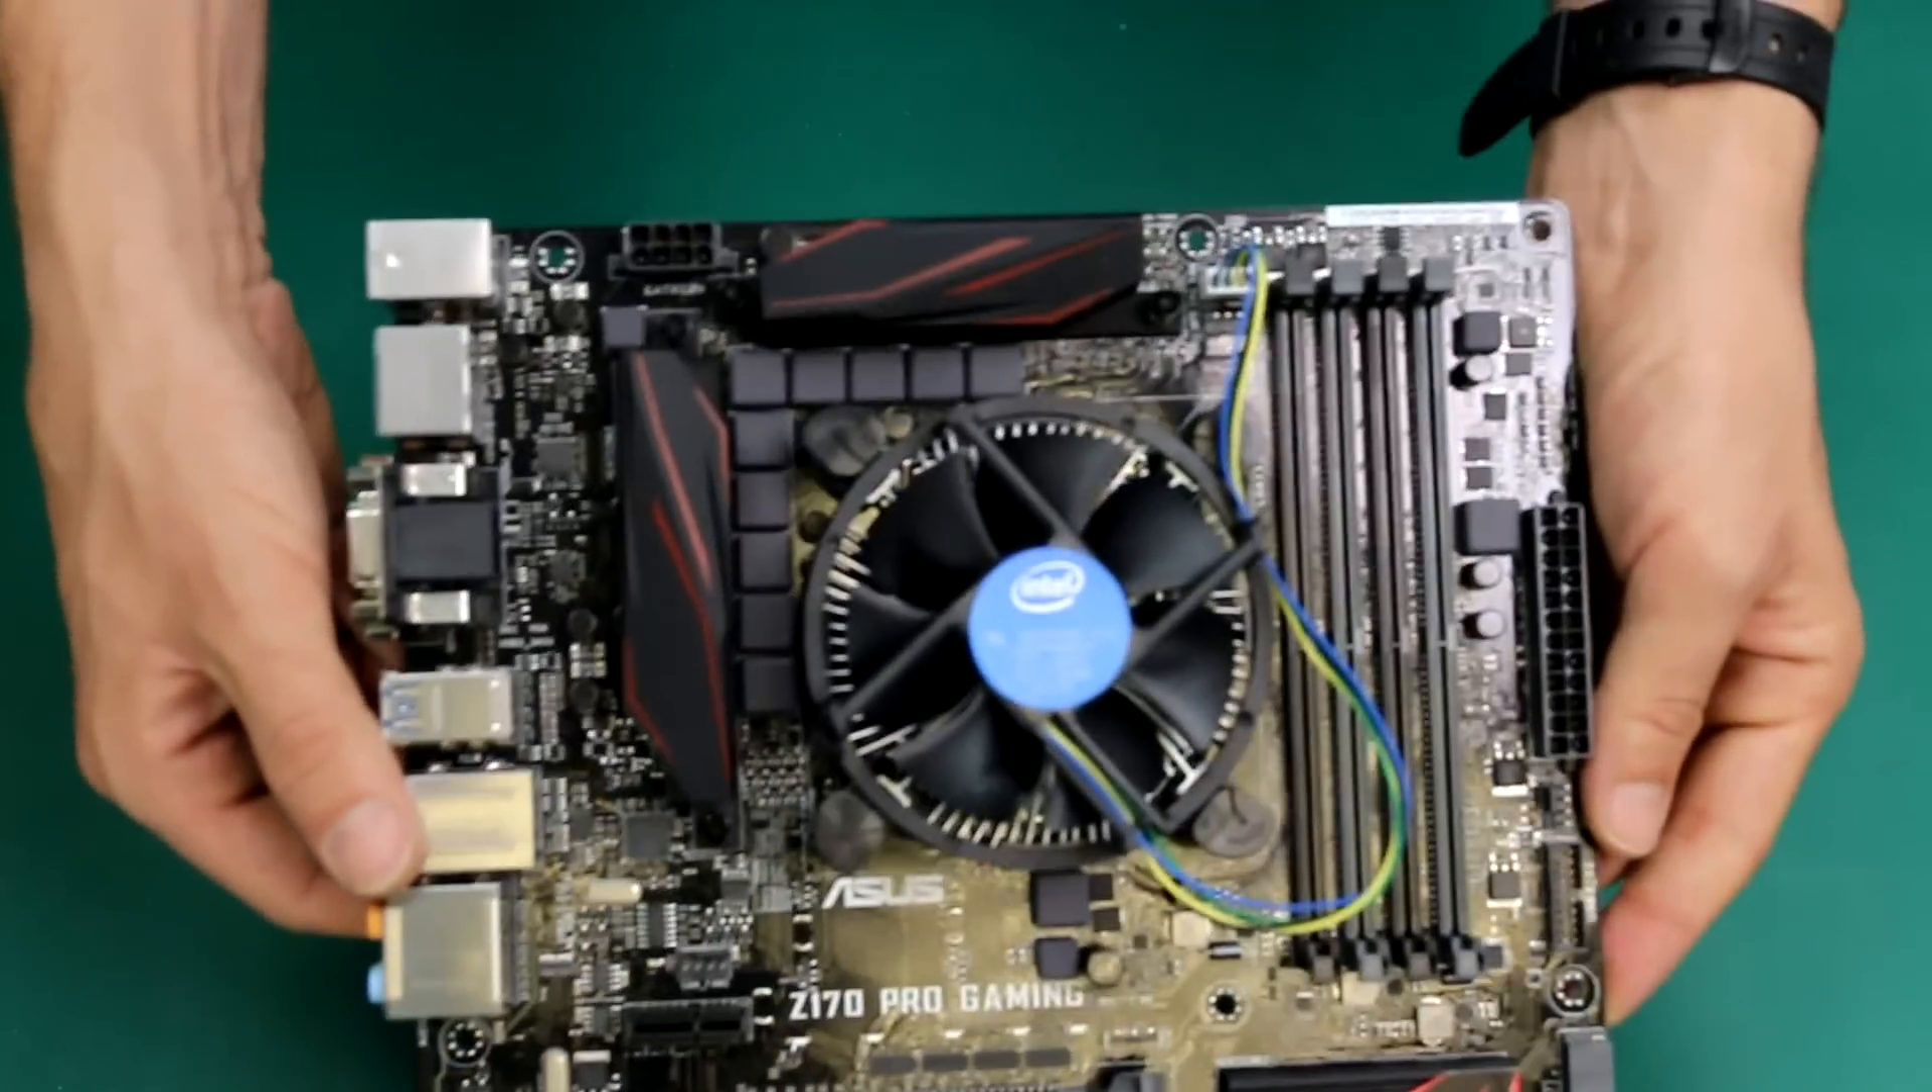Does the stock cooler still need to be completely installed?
No.